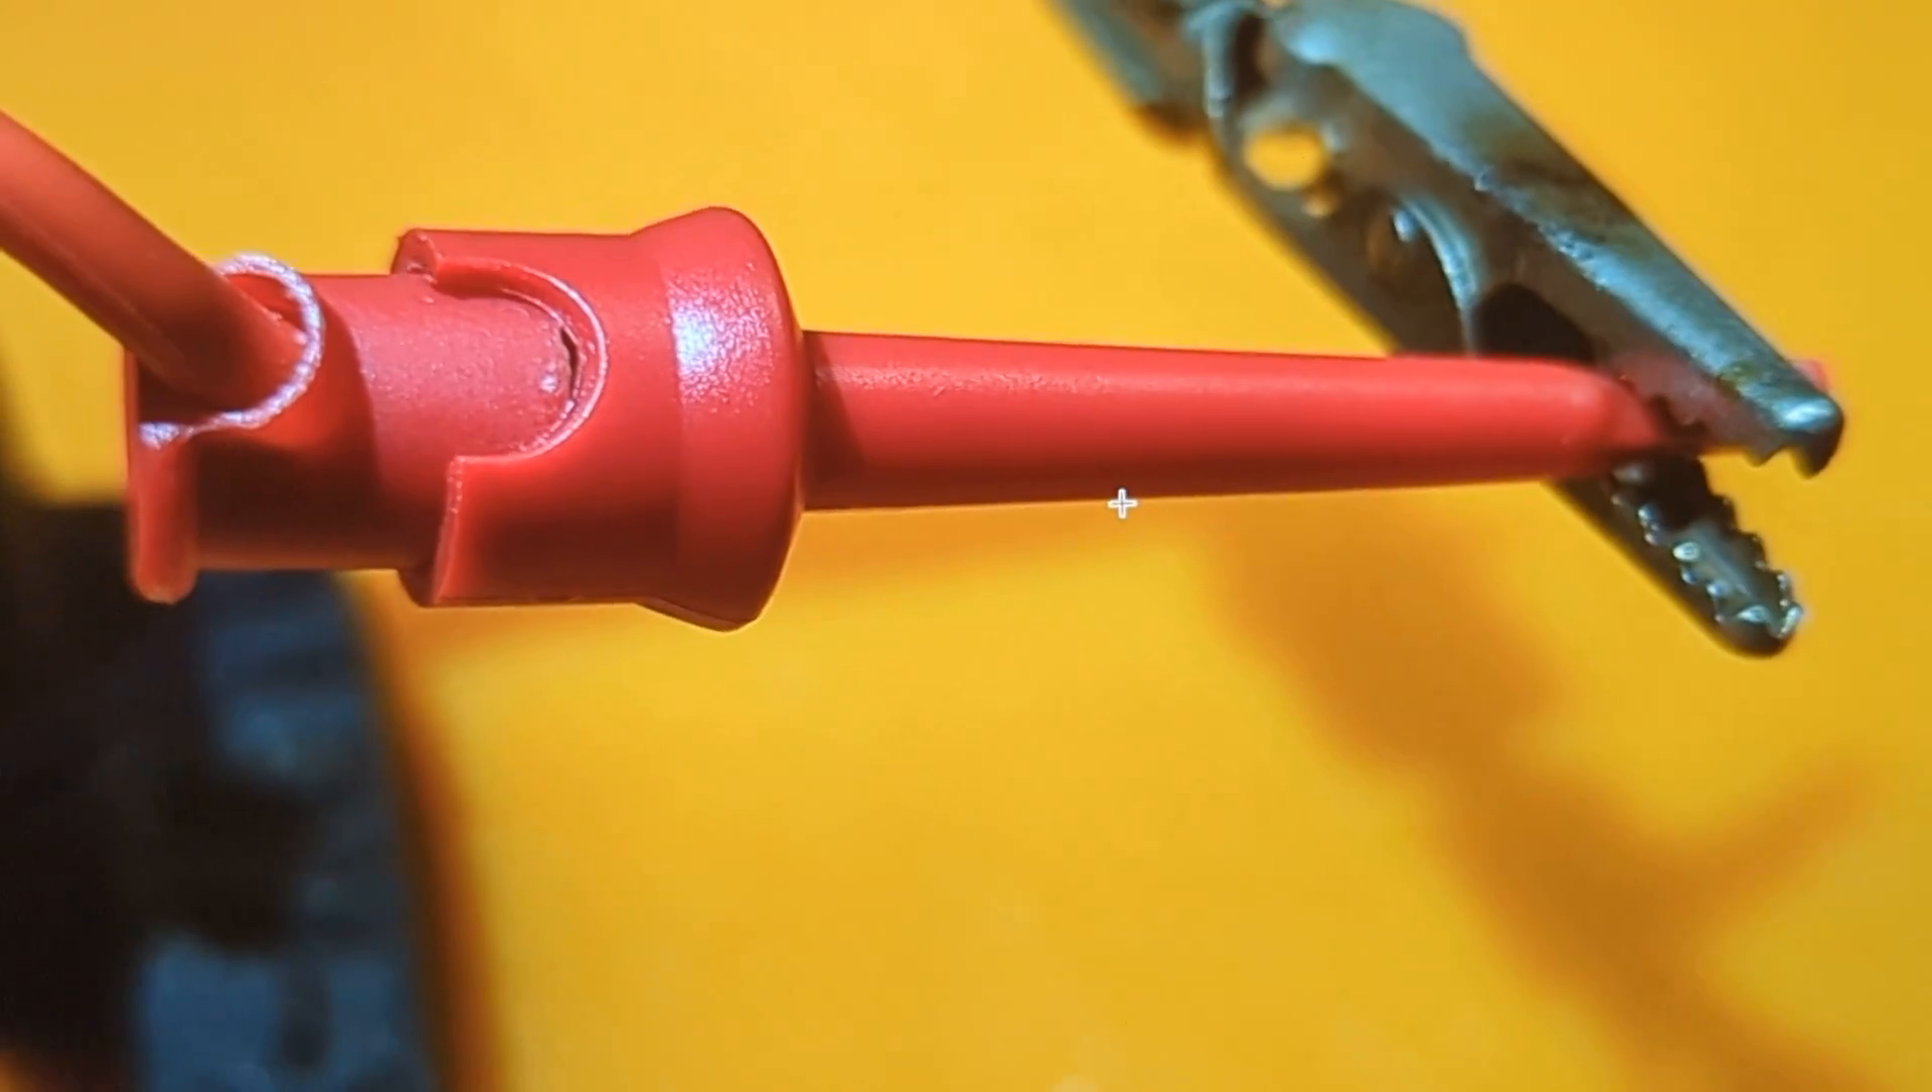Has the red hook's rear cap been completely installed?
Yes.